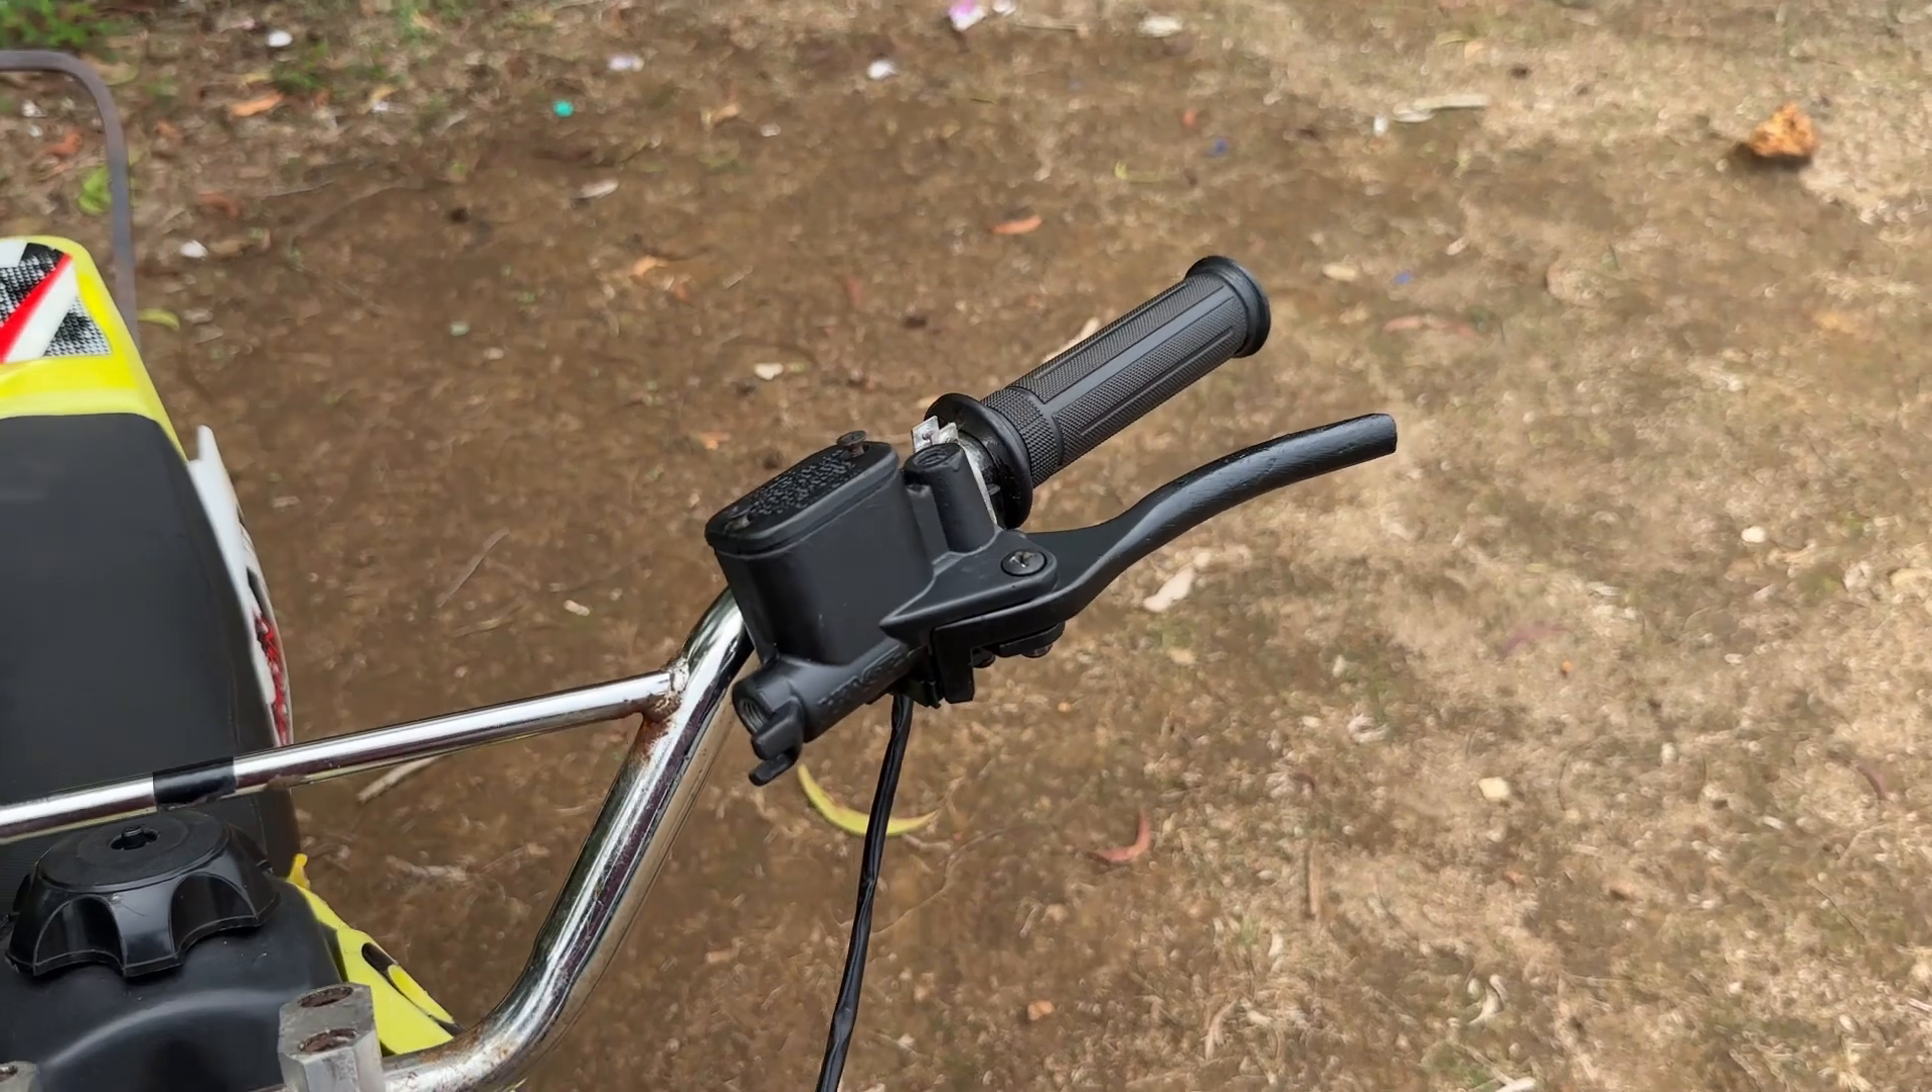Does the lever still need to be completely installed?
No.